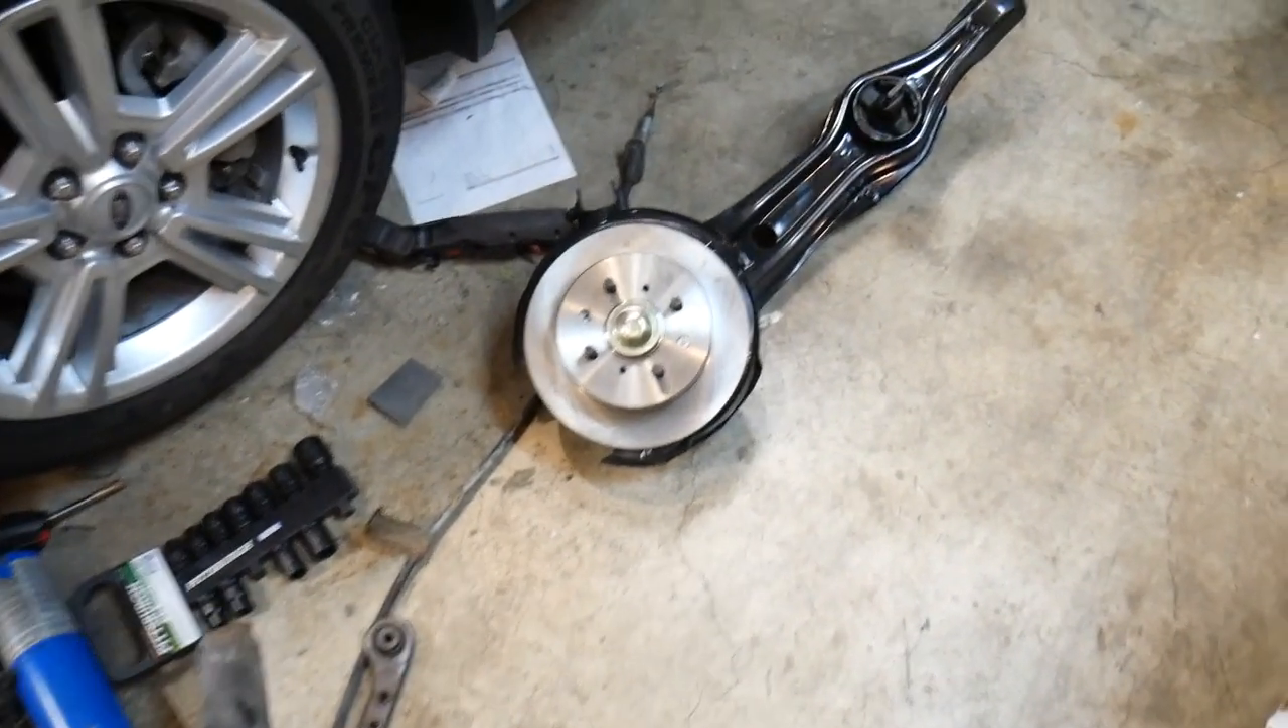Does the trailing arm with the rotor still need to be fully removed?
No.